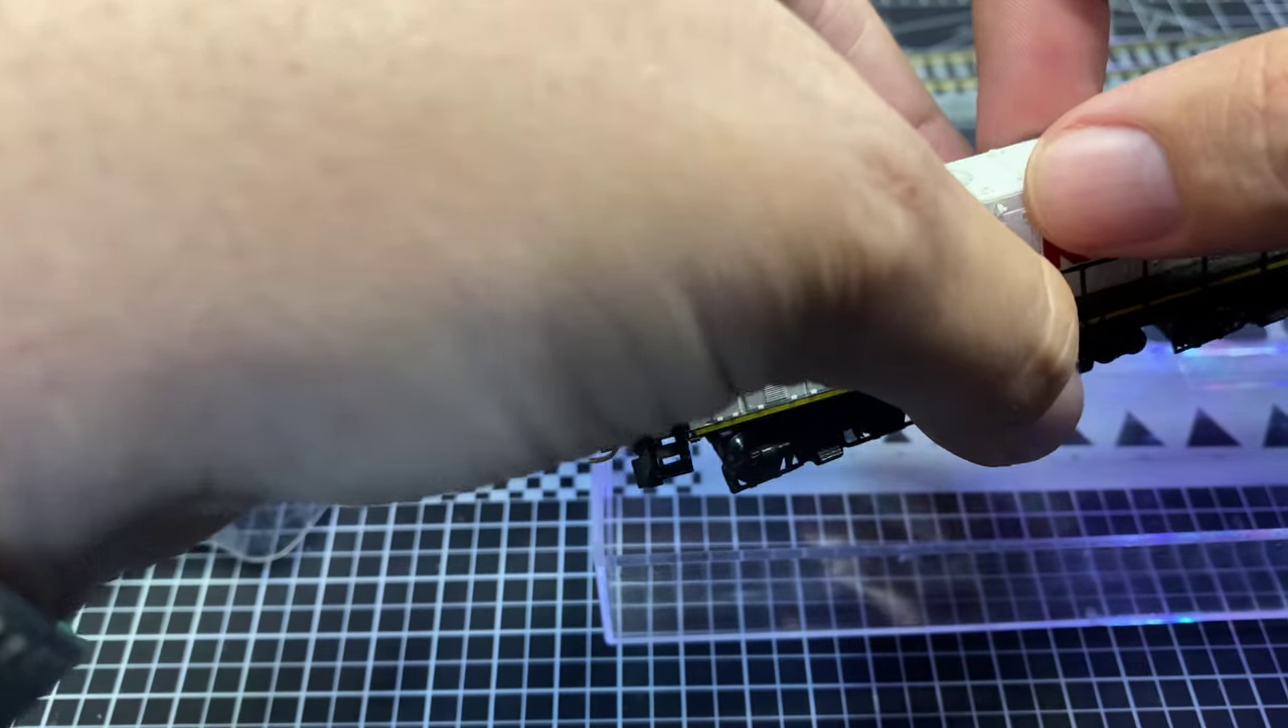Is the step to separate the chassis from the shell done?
No.